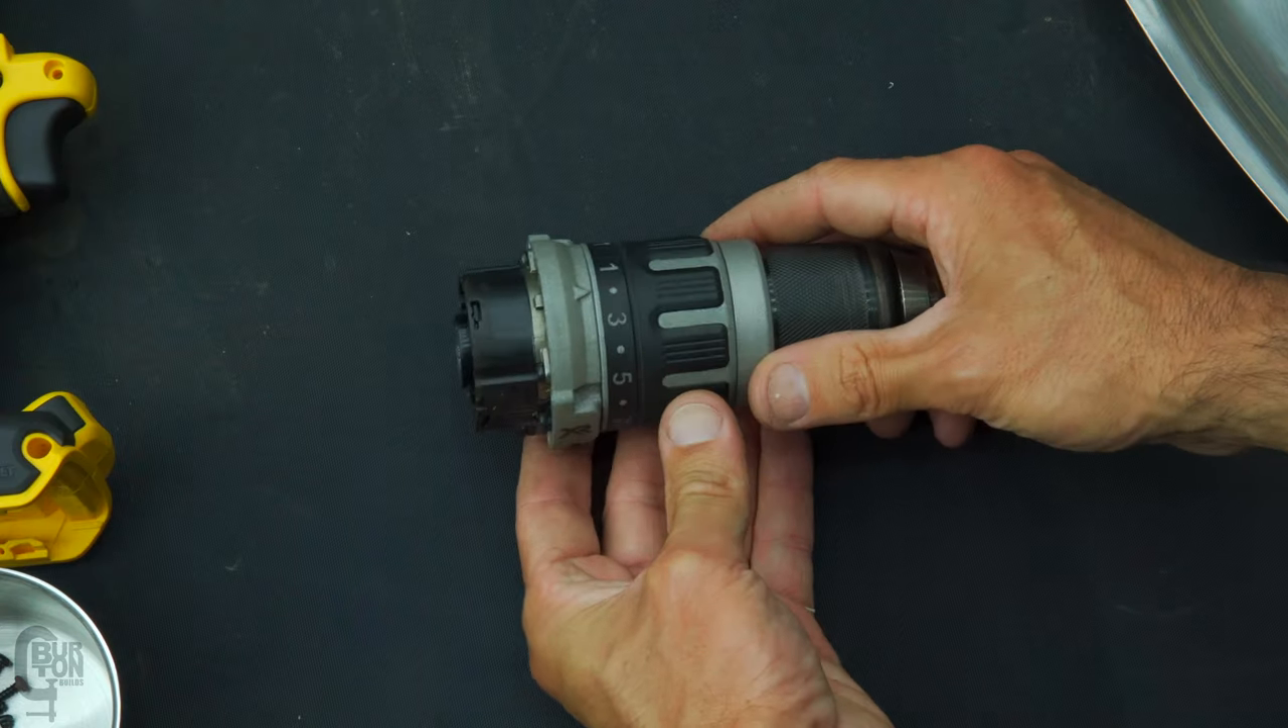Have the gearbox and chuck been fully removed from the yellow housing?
Yes.